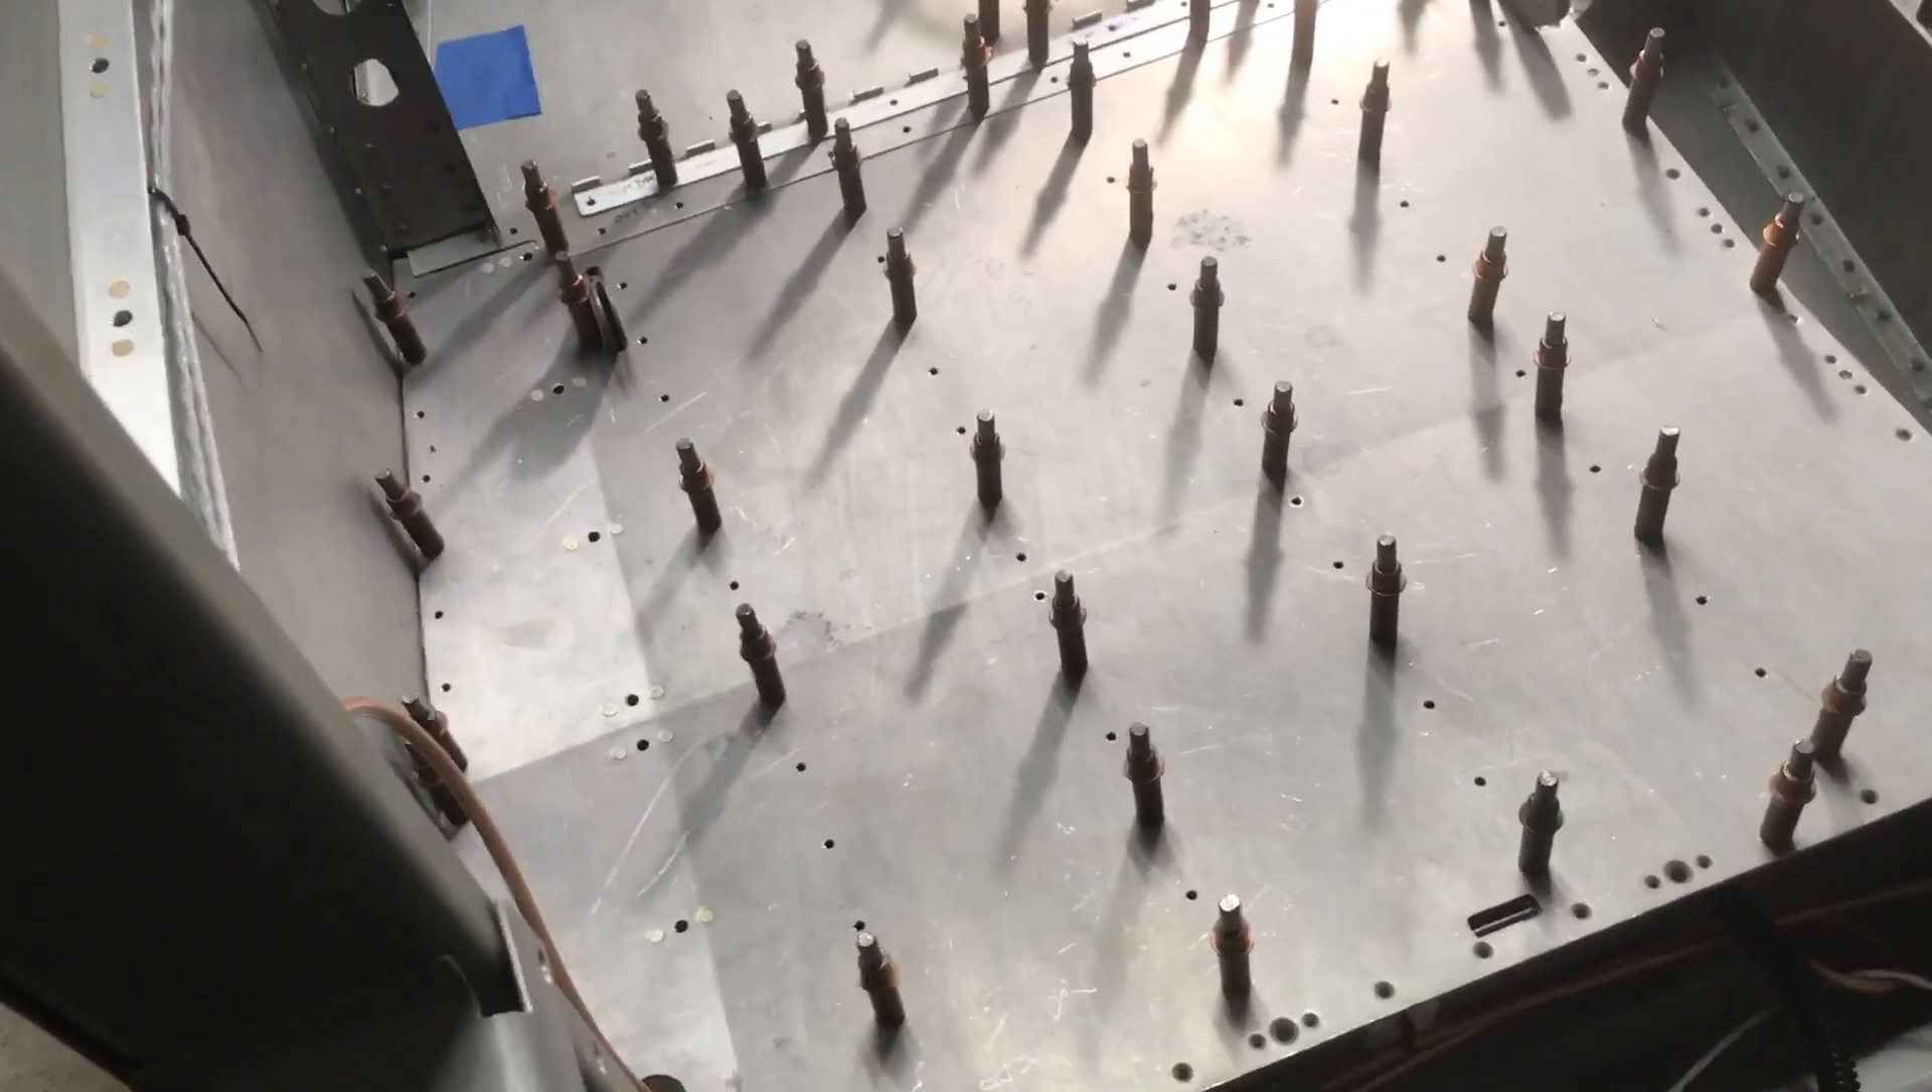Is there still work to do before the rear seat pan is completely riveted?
Yes.